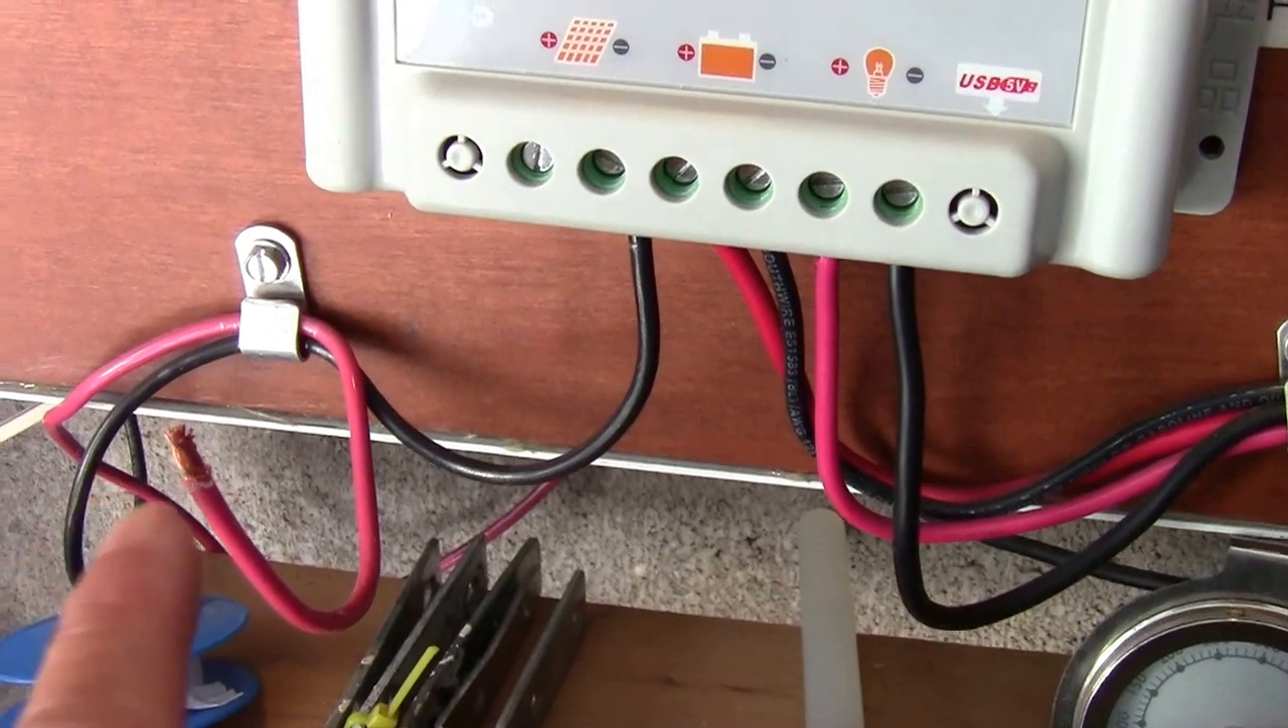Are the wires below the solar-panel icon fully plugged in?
No.